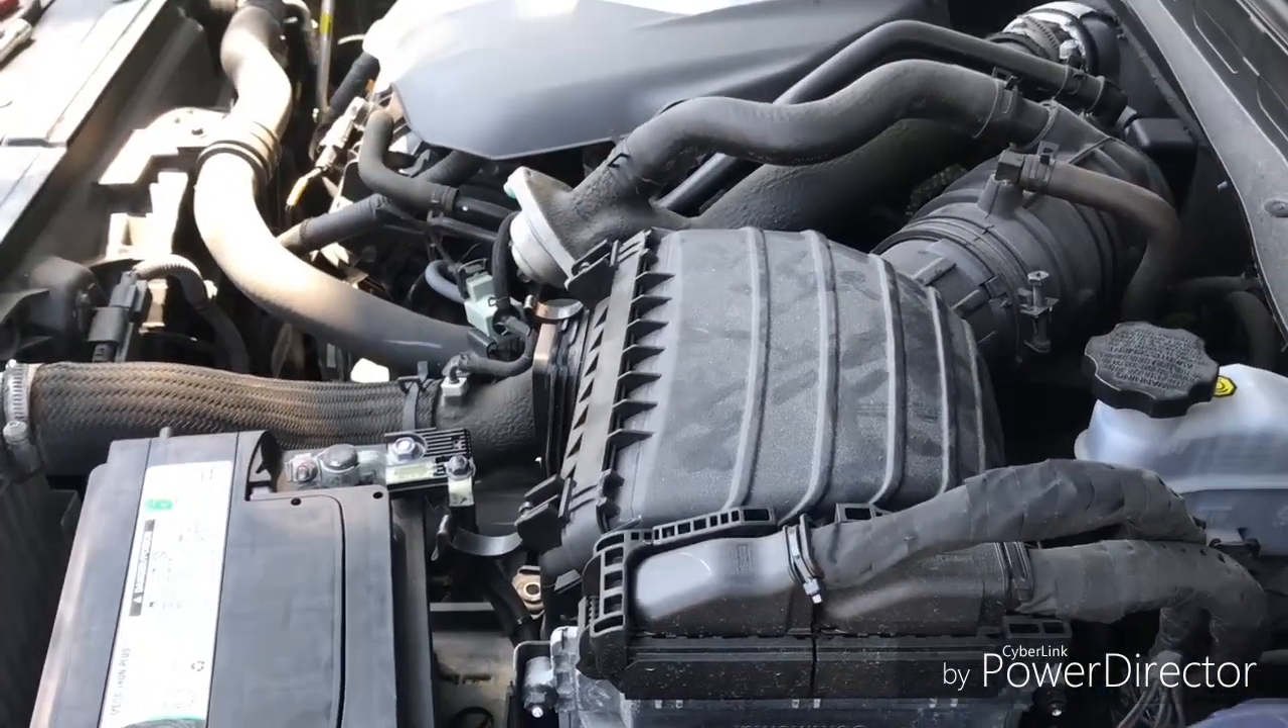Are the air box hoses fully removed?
No.